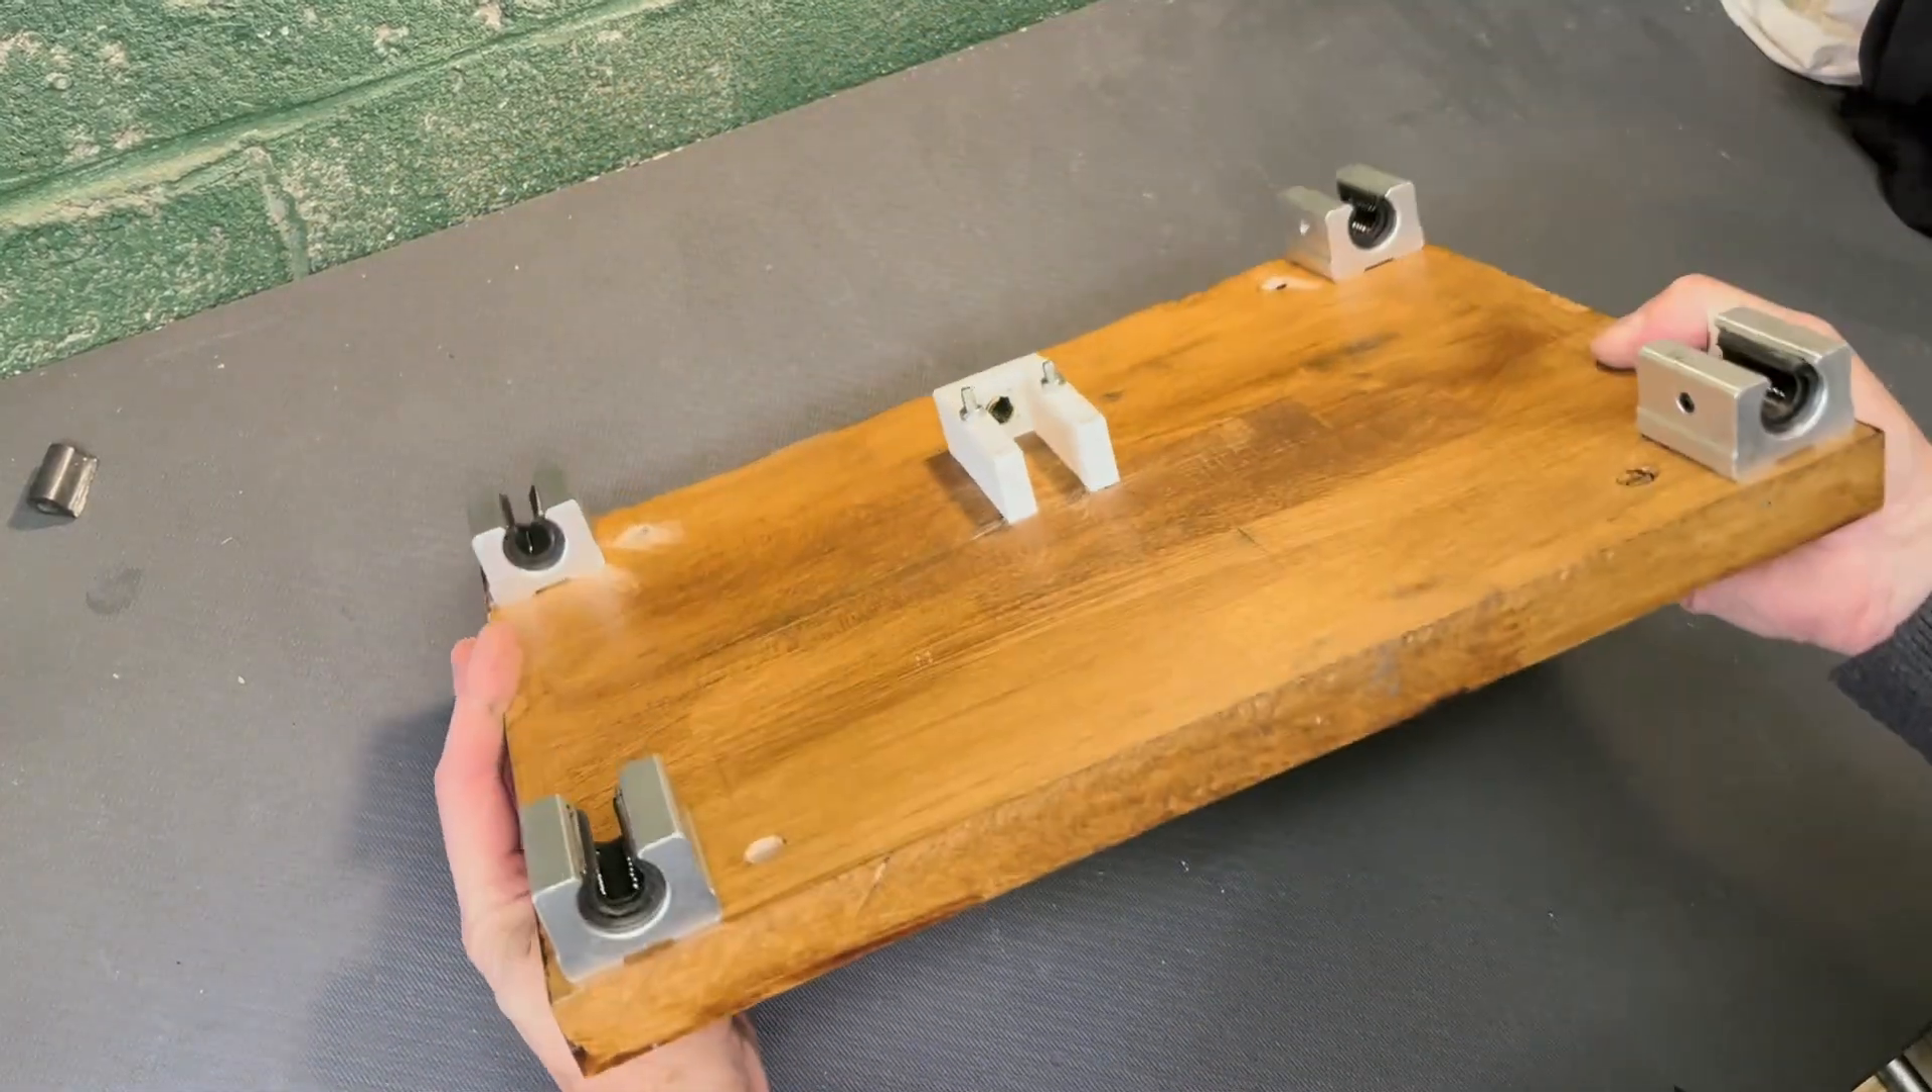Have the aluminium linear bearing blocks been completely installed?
Yes.